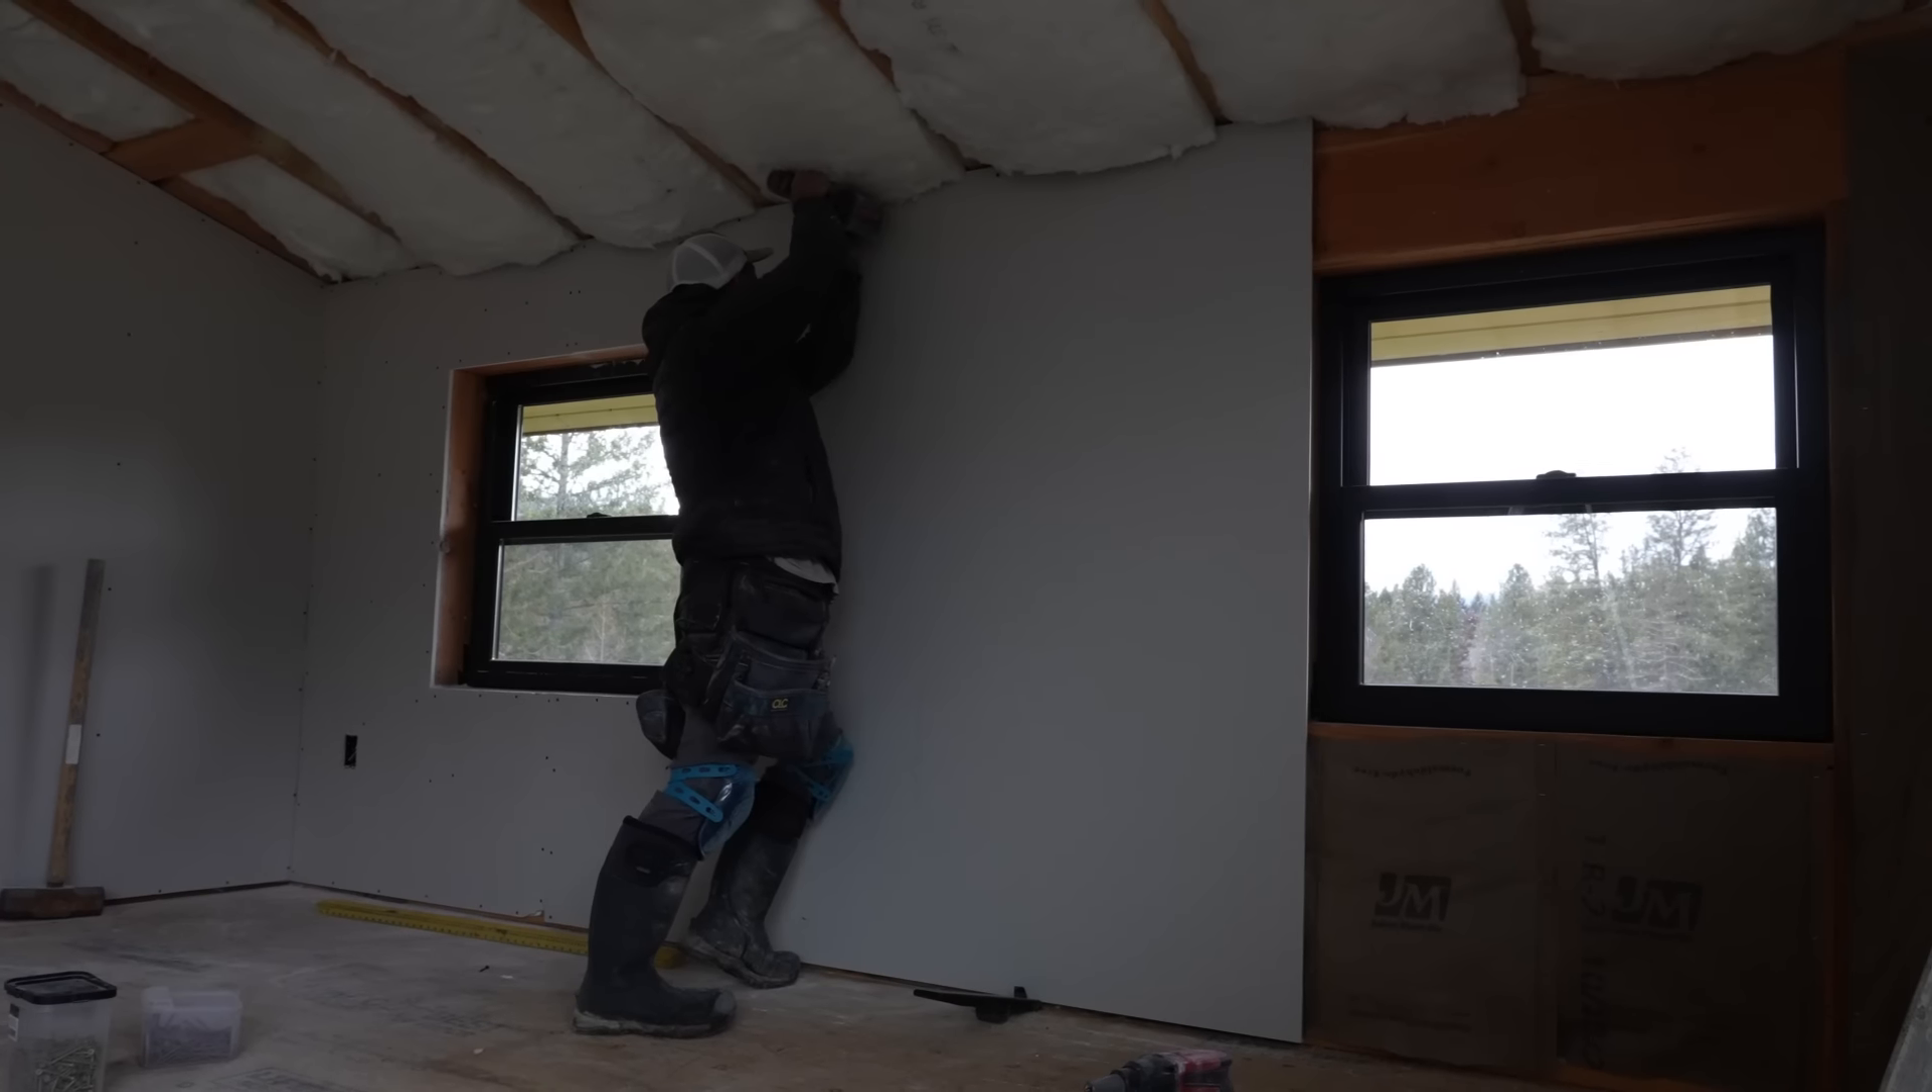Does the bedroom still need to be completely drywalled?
Yes.